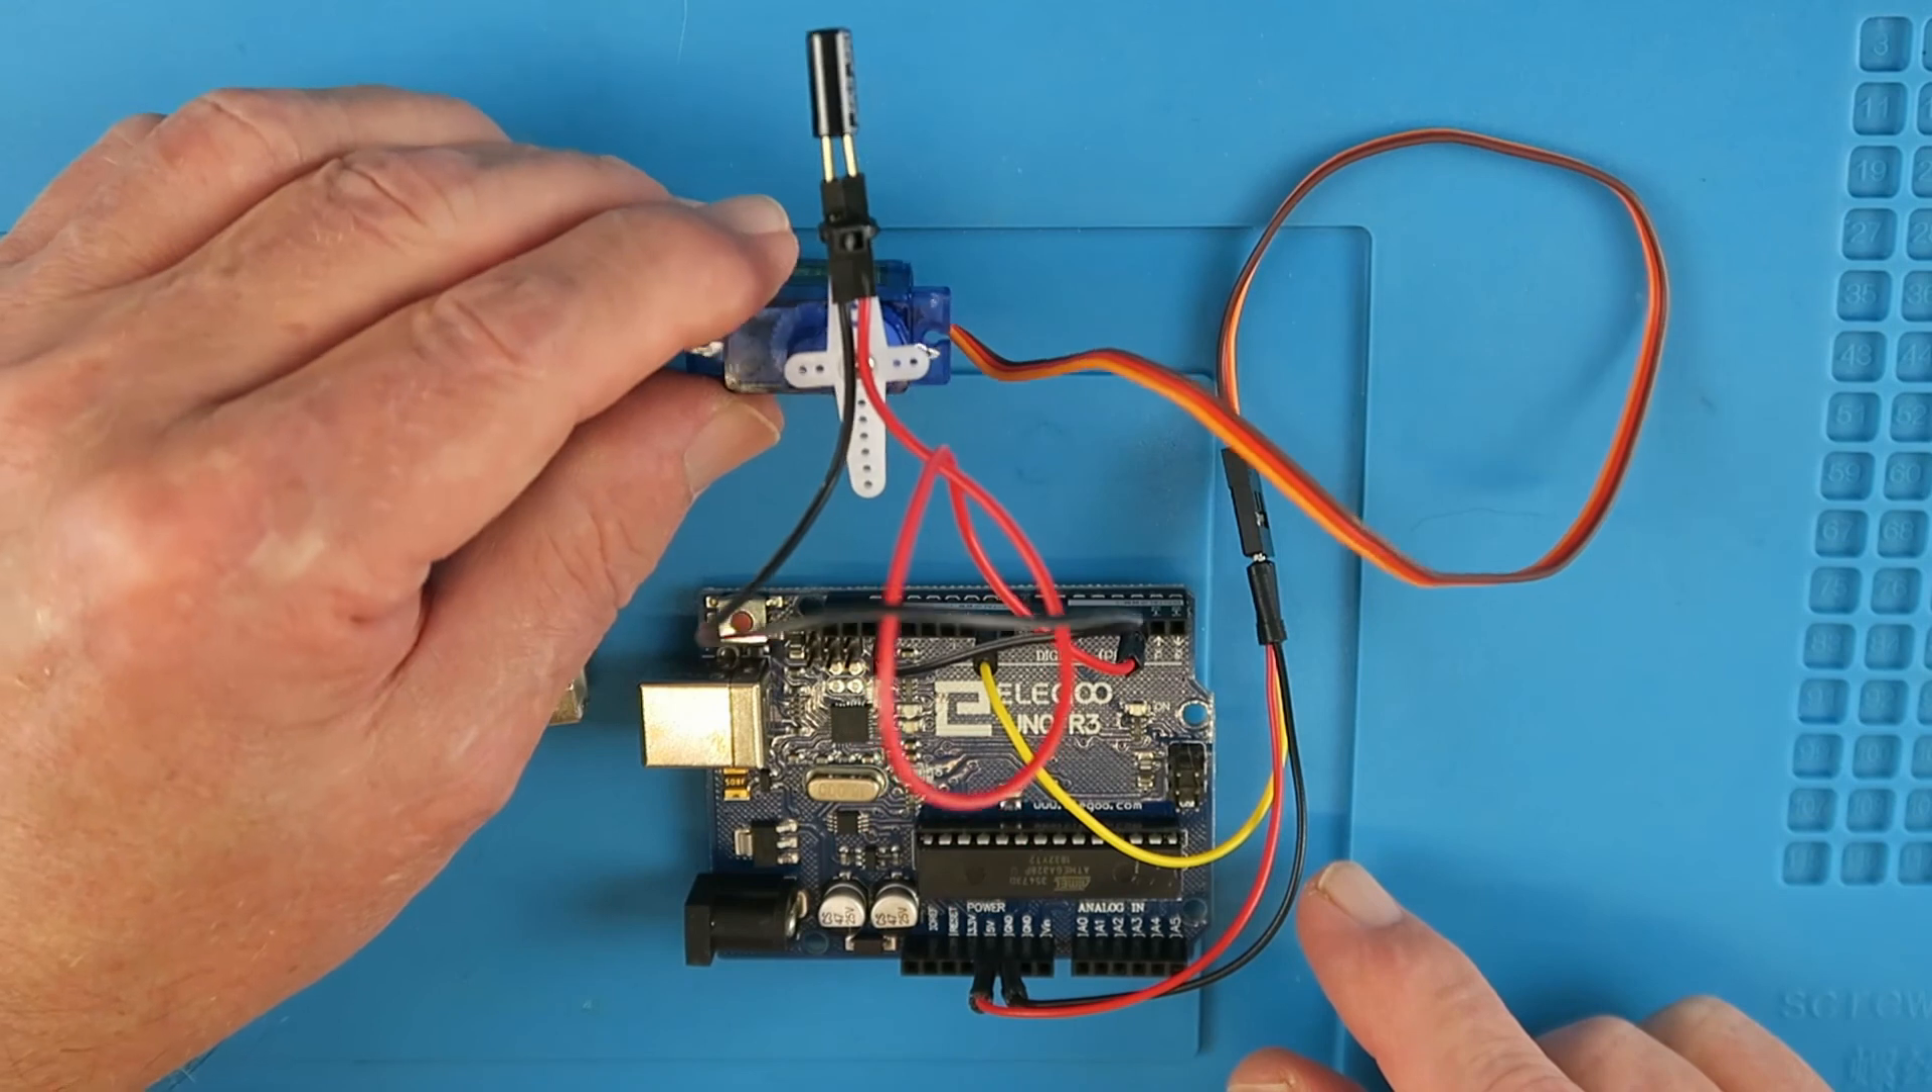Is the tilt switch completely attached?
Yes.